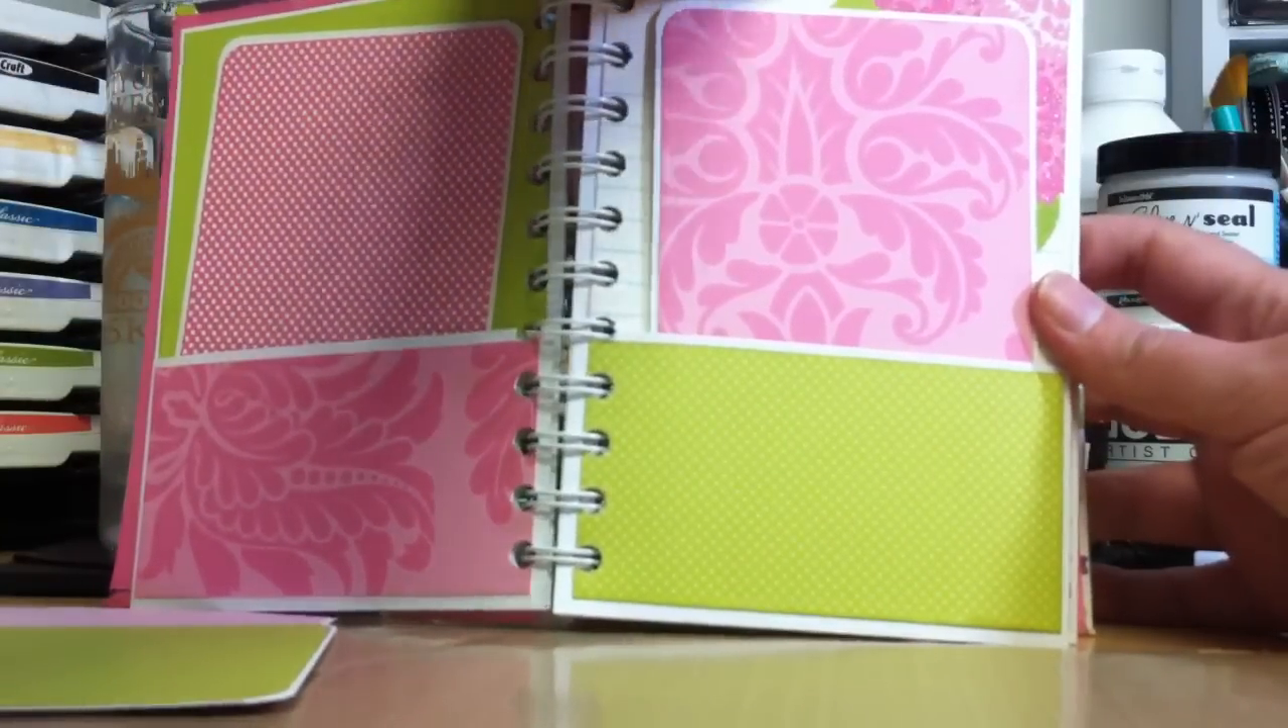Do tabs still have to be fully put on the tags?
Yes.